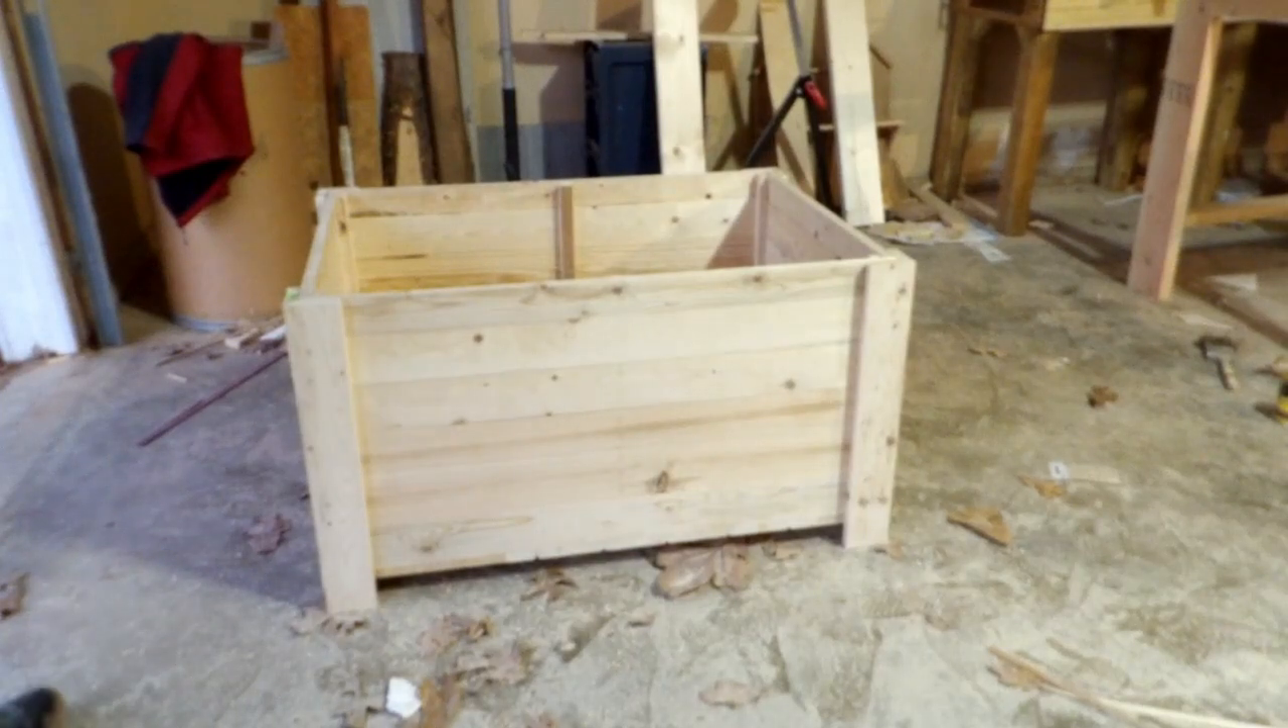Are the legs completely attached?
Yes.